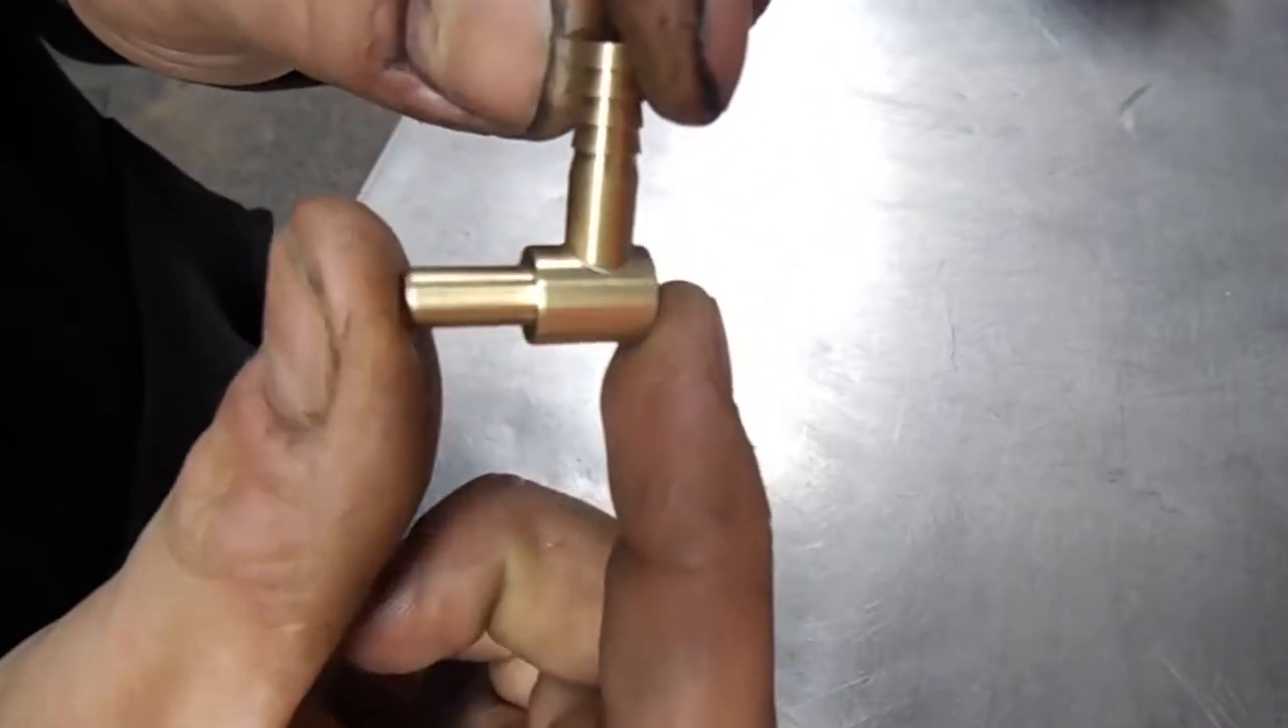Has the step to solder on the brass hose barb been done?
No.